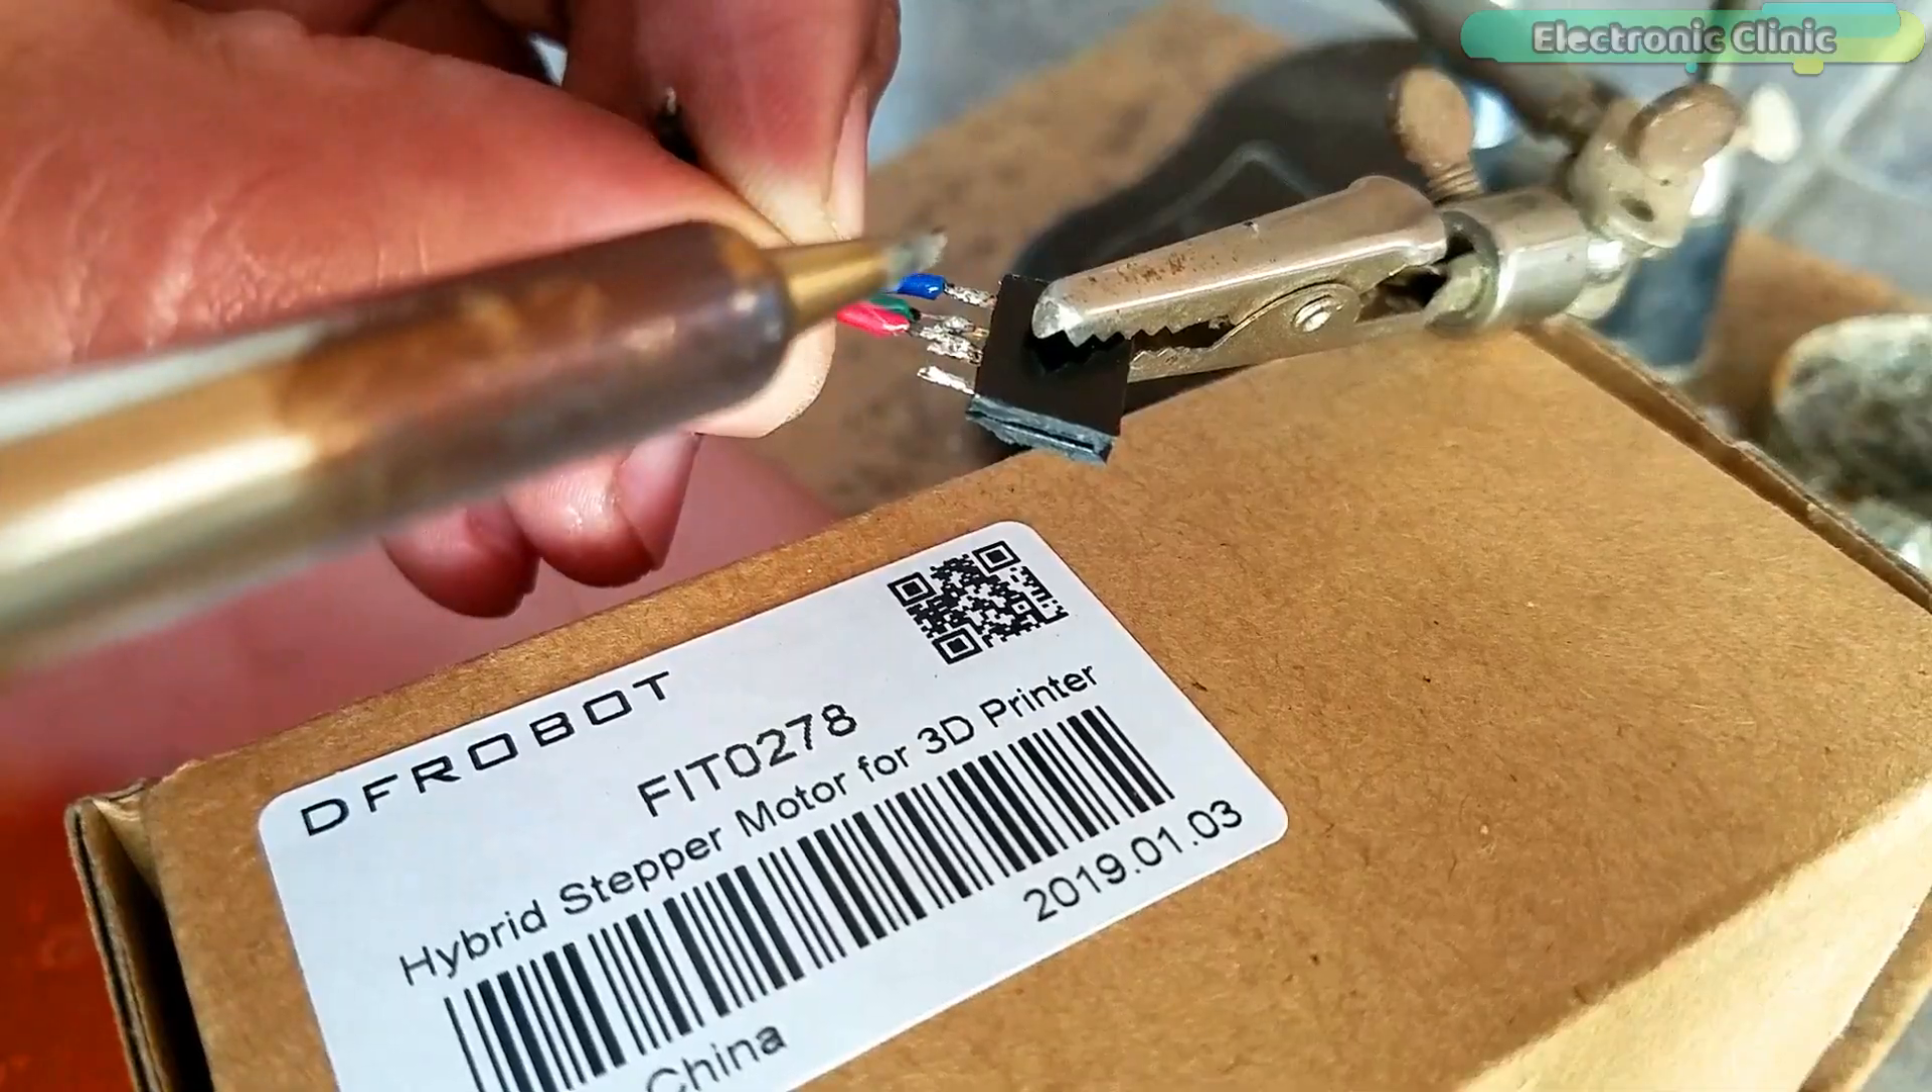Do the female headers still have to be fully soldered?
Yes.